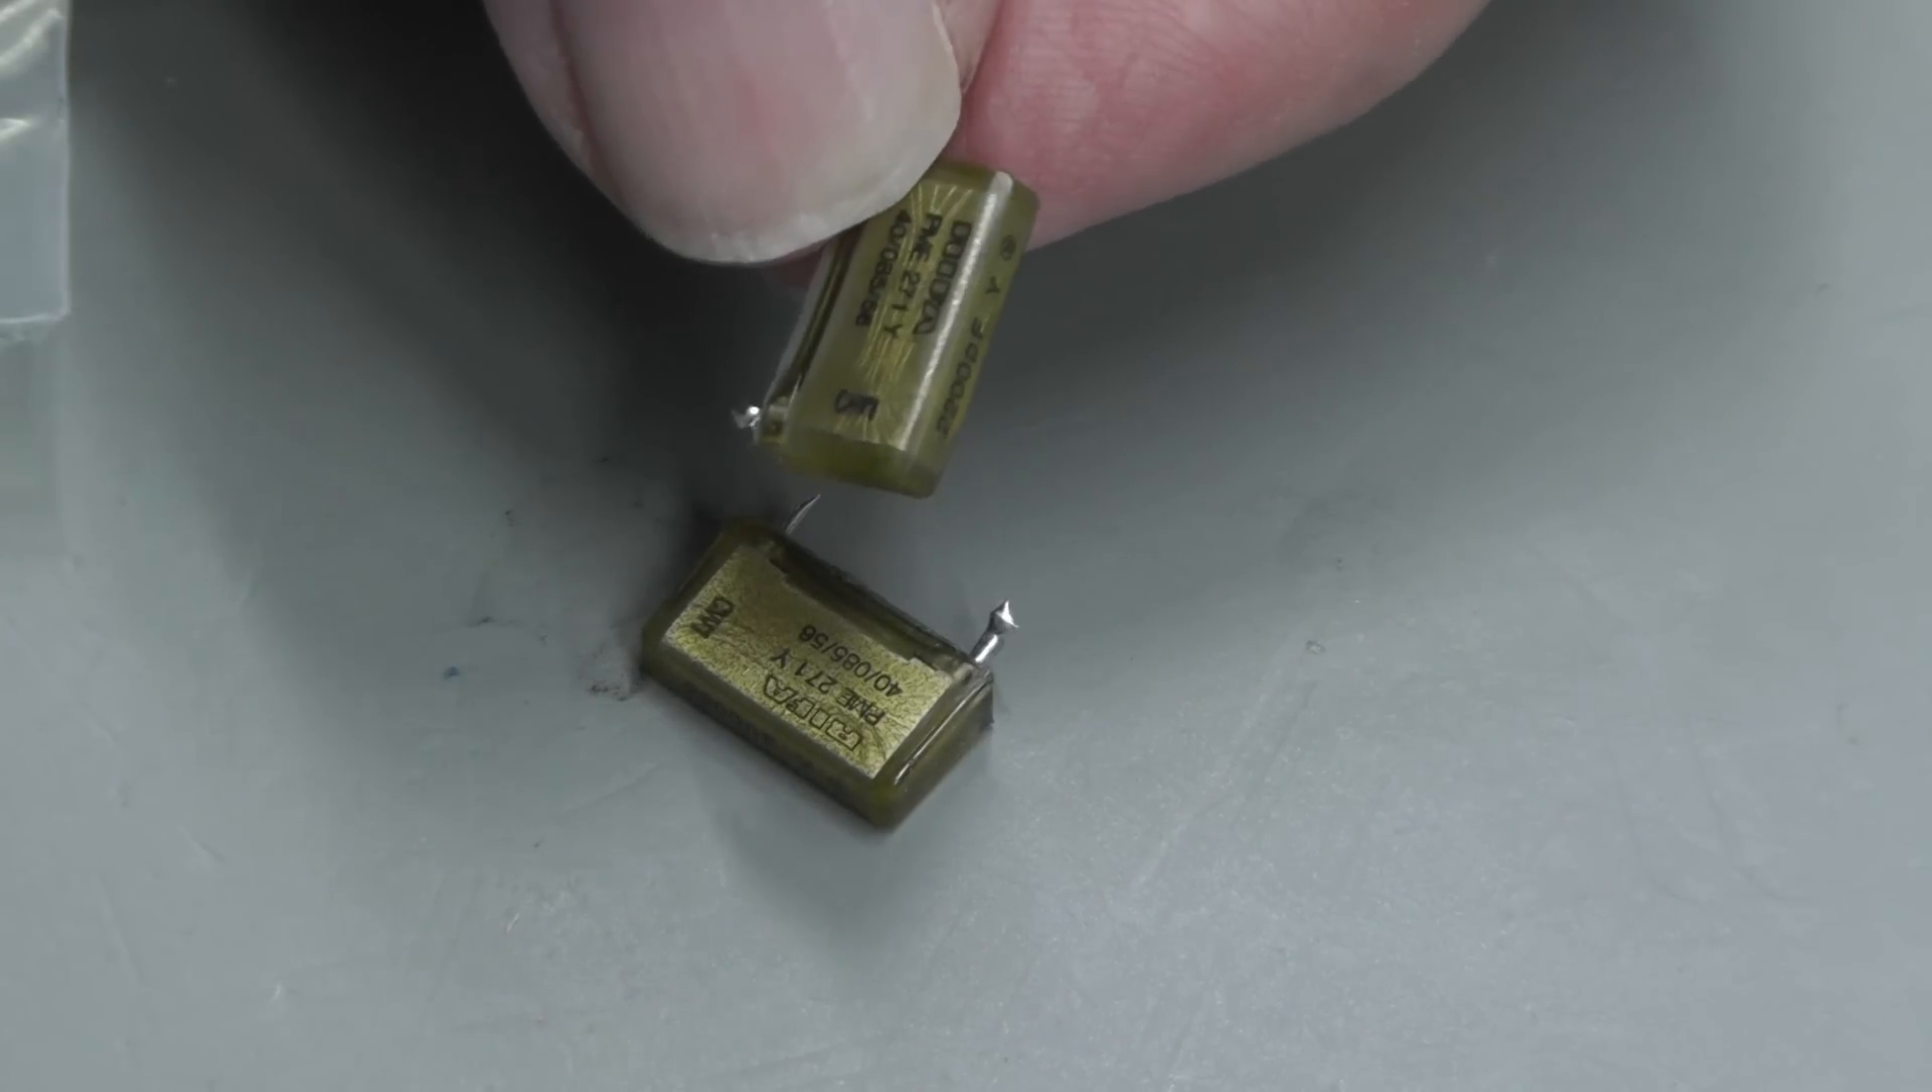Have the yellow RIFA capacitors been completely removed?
Yes.